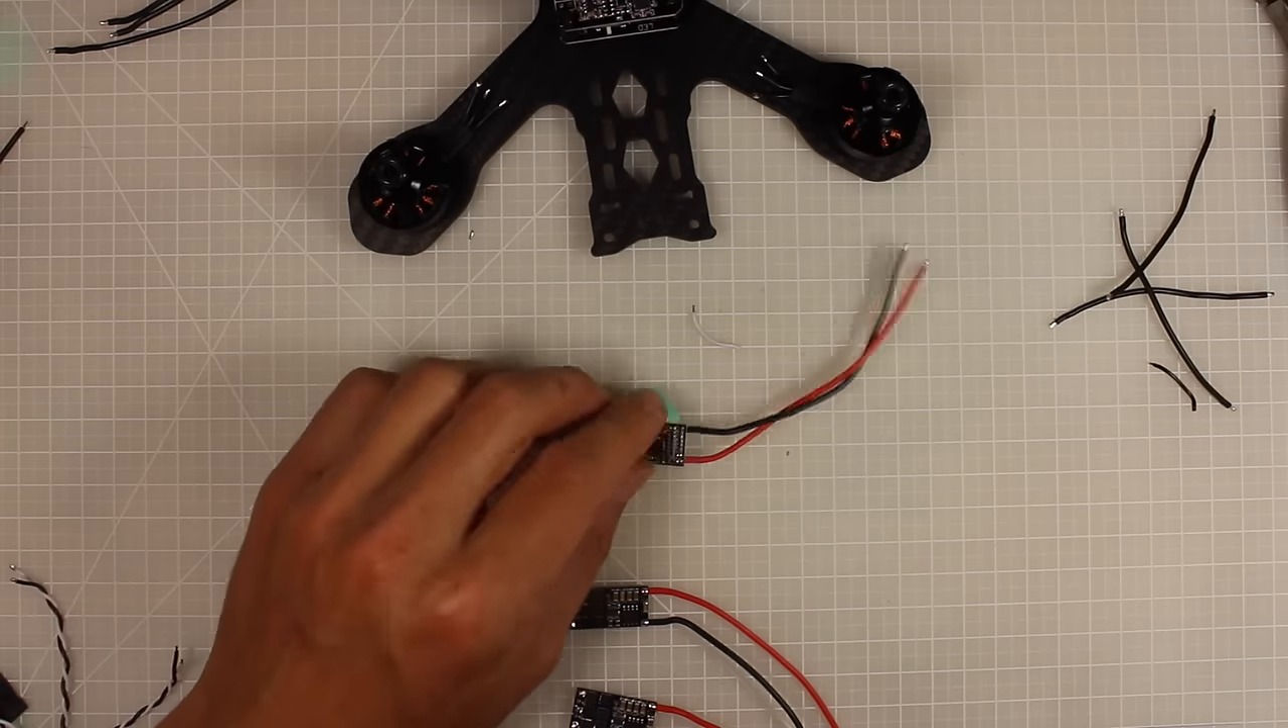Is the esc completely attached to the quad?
No.